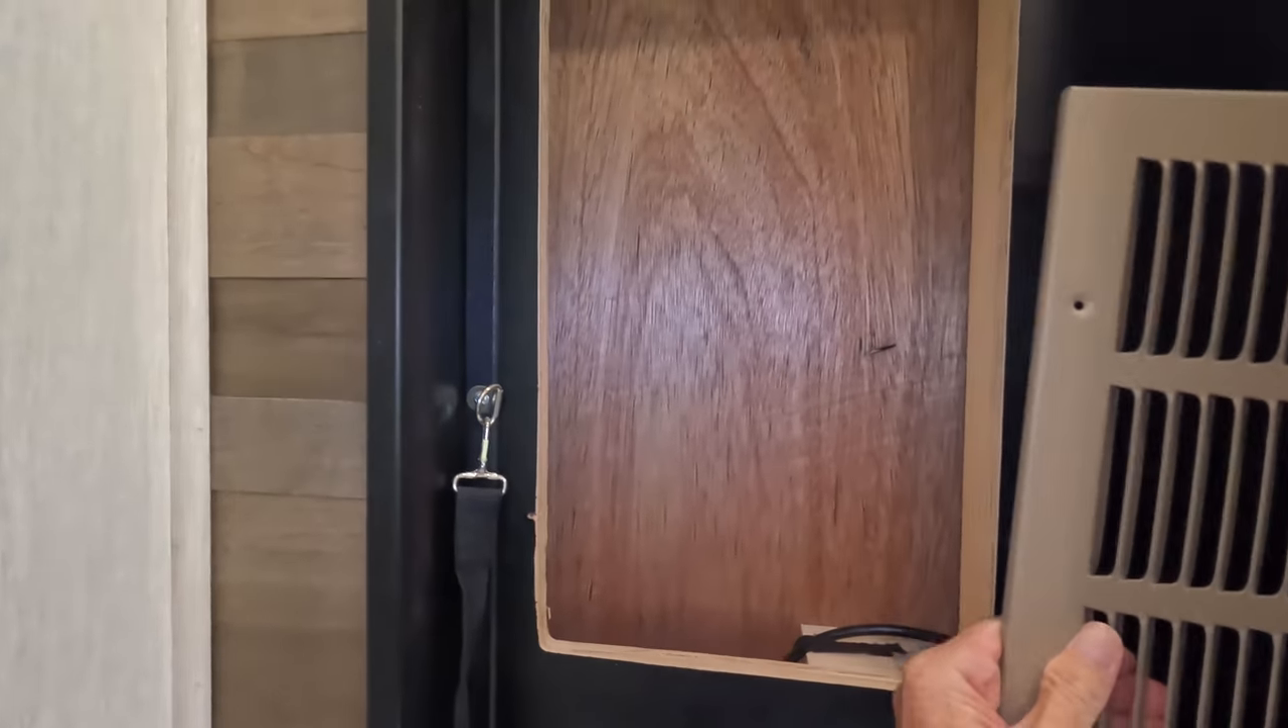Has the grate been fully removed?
Yes.